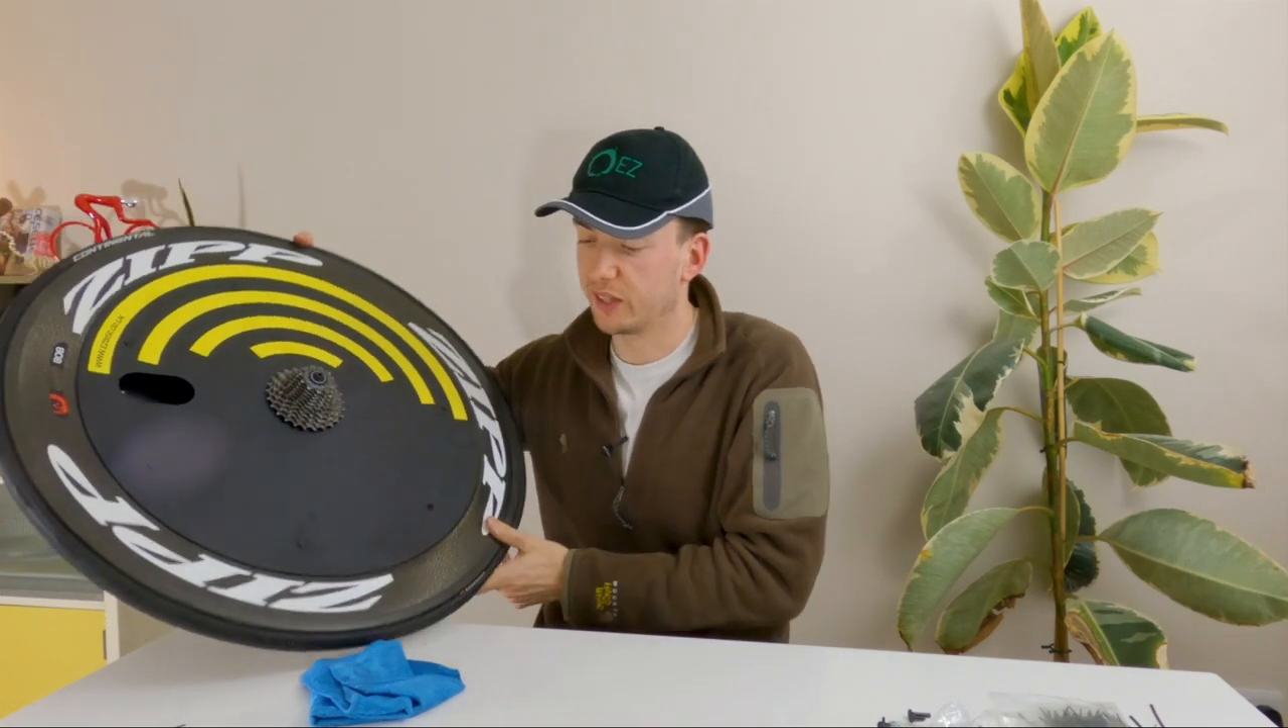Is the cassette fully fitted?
Yes.